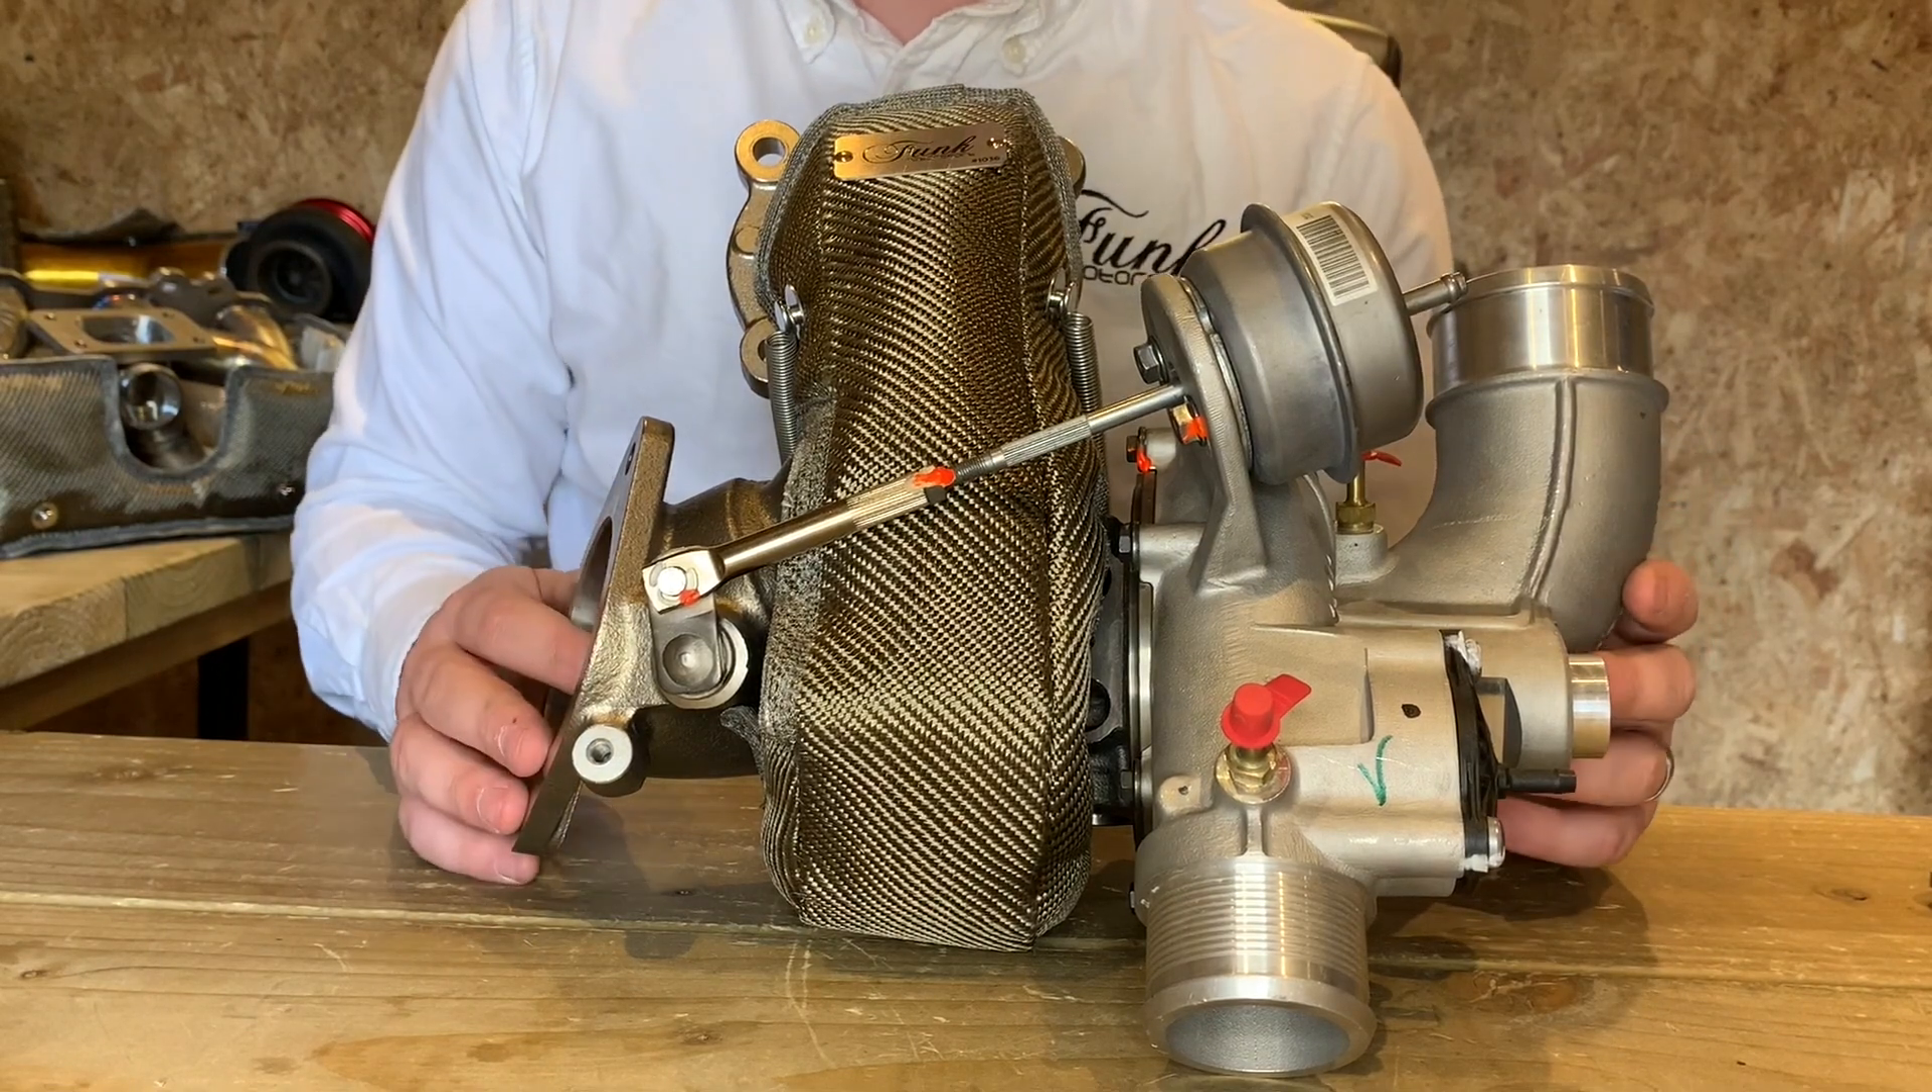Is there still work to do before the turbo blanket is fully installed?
No.